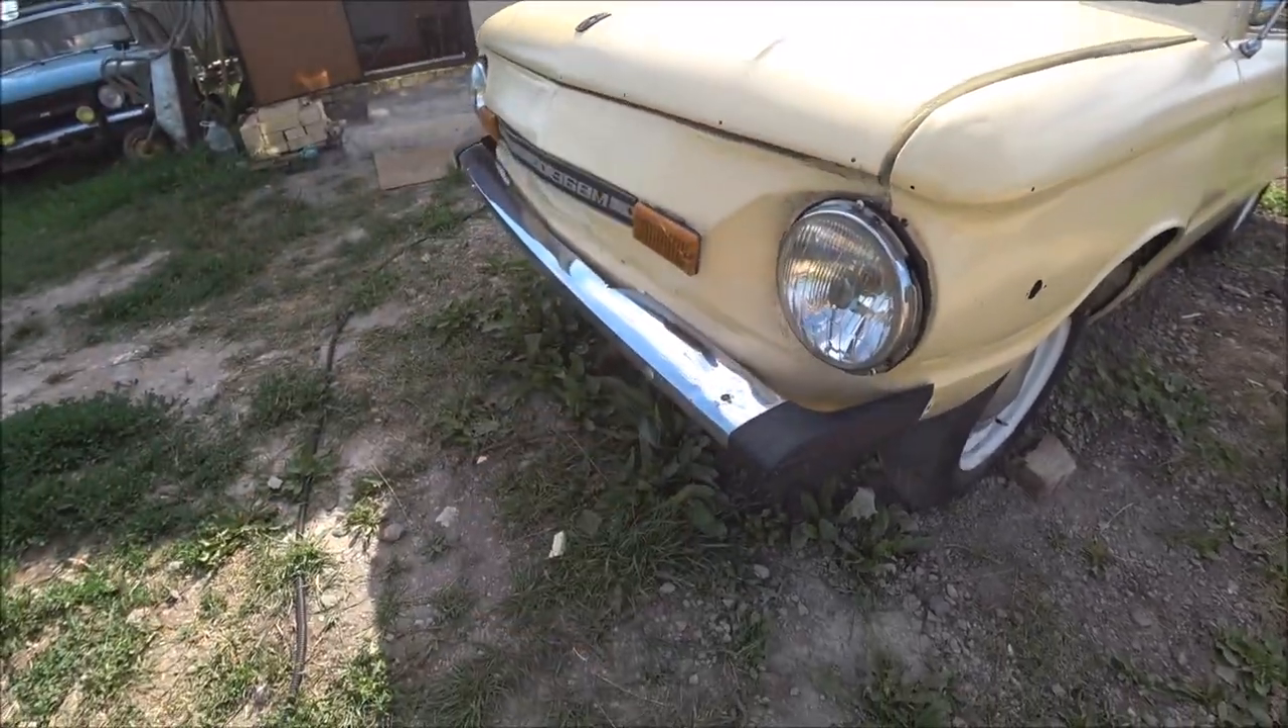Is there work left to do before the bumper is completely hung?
No.